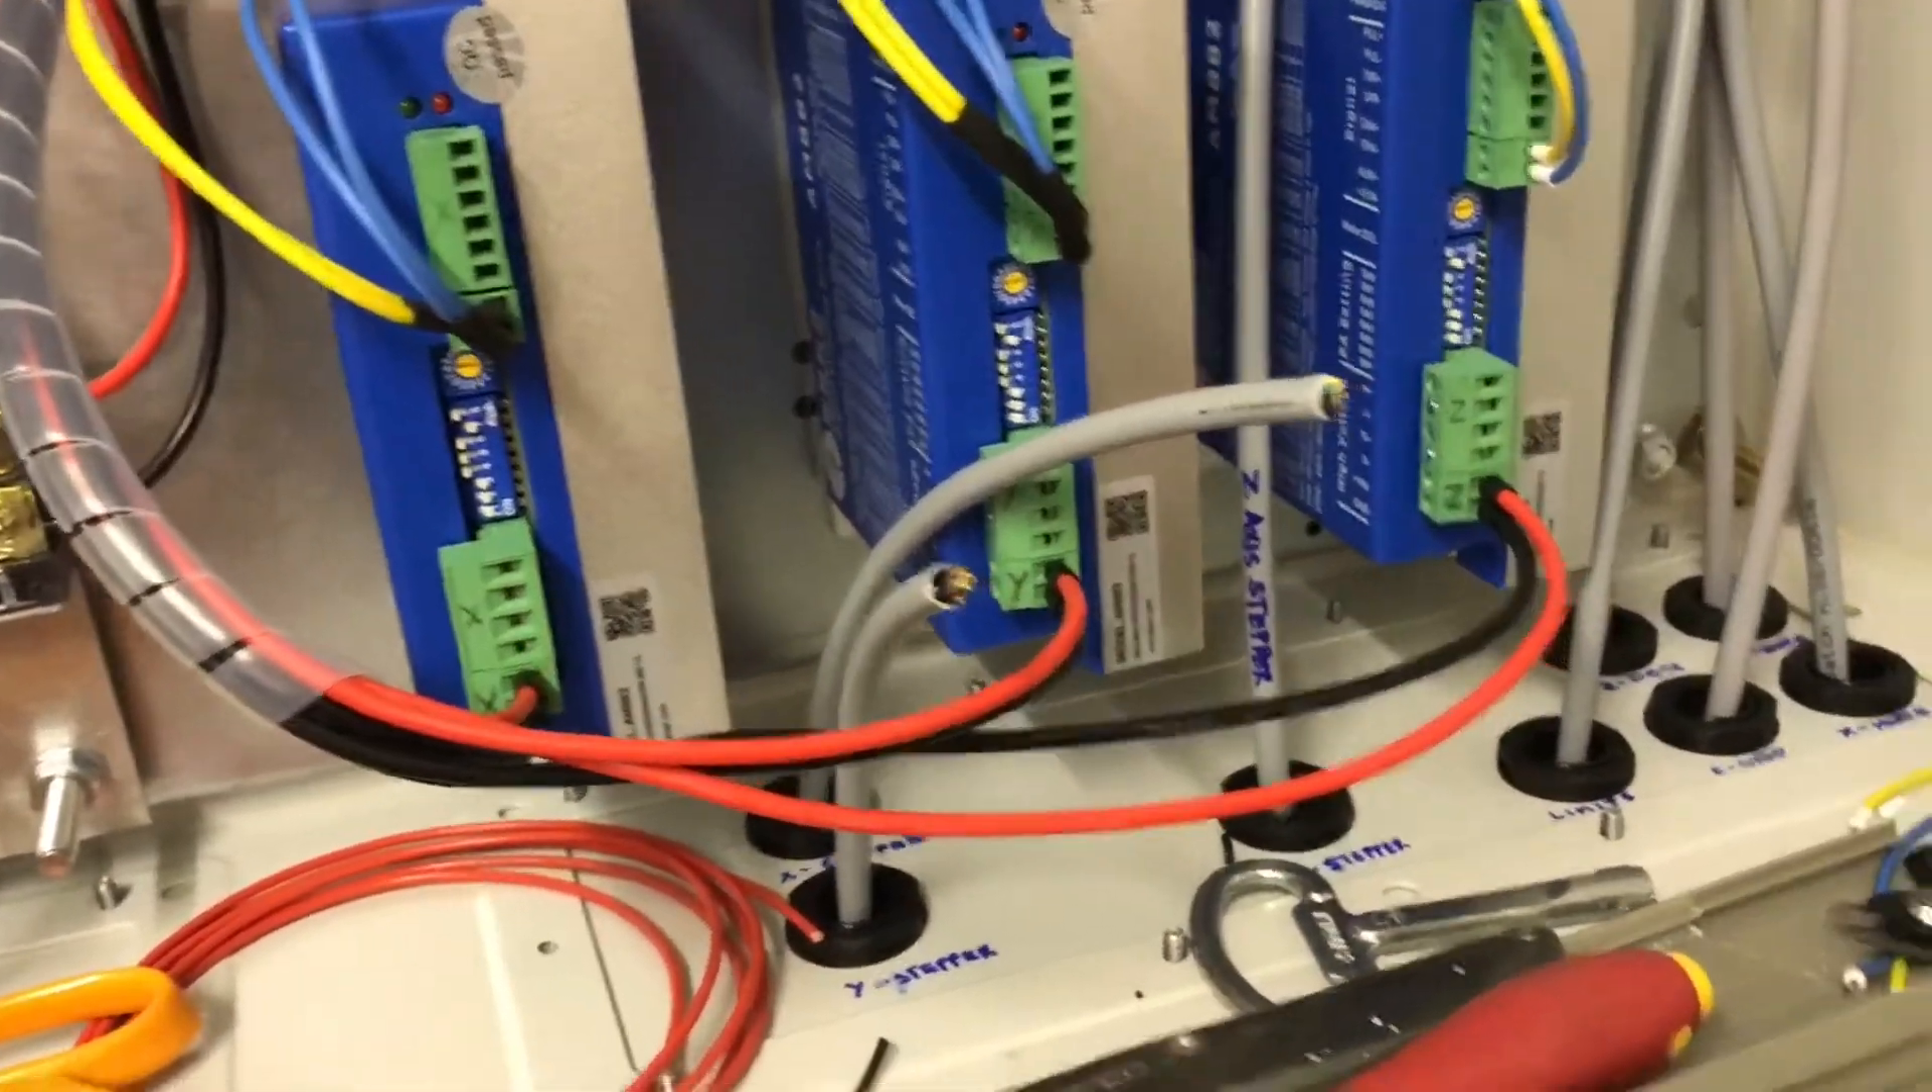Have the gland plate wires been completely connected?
No.